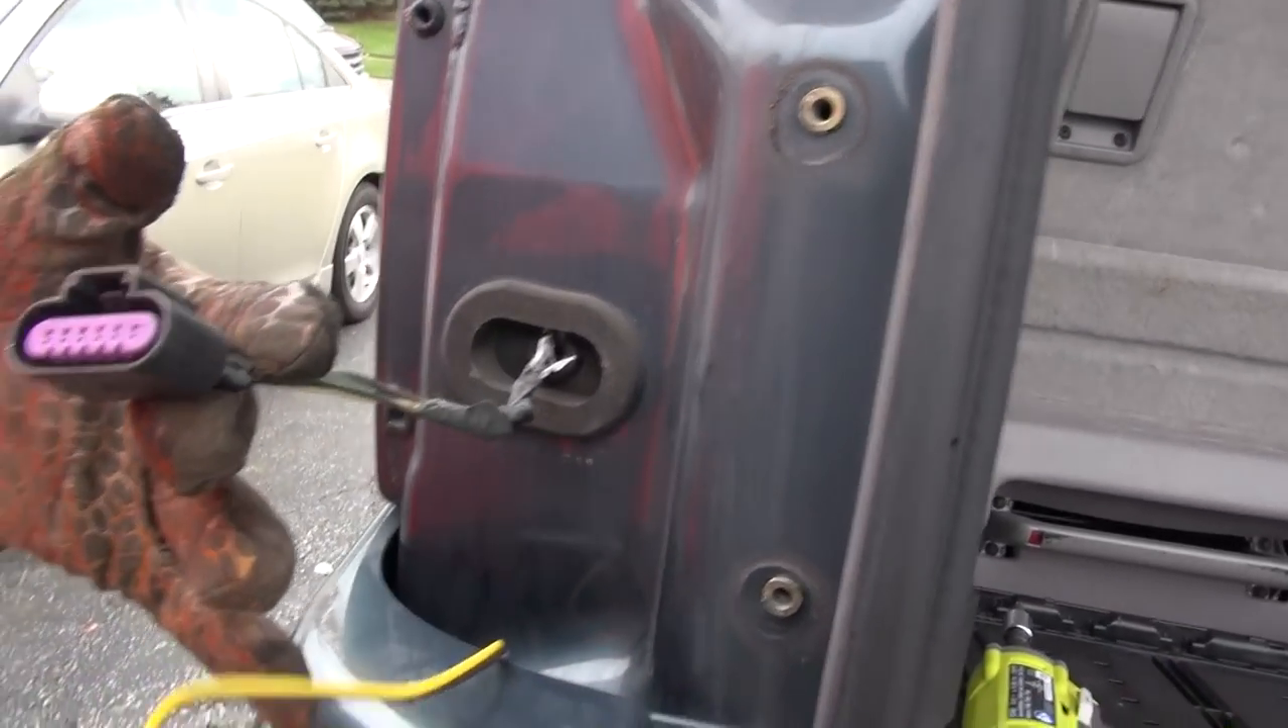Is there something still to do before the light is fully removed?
No.